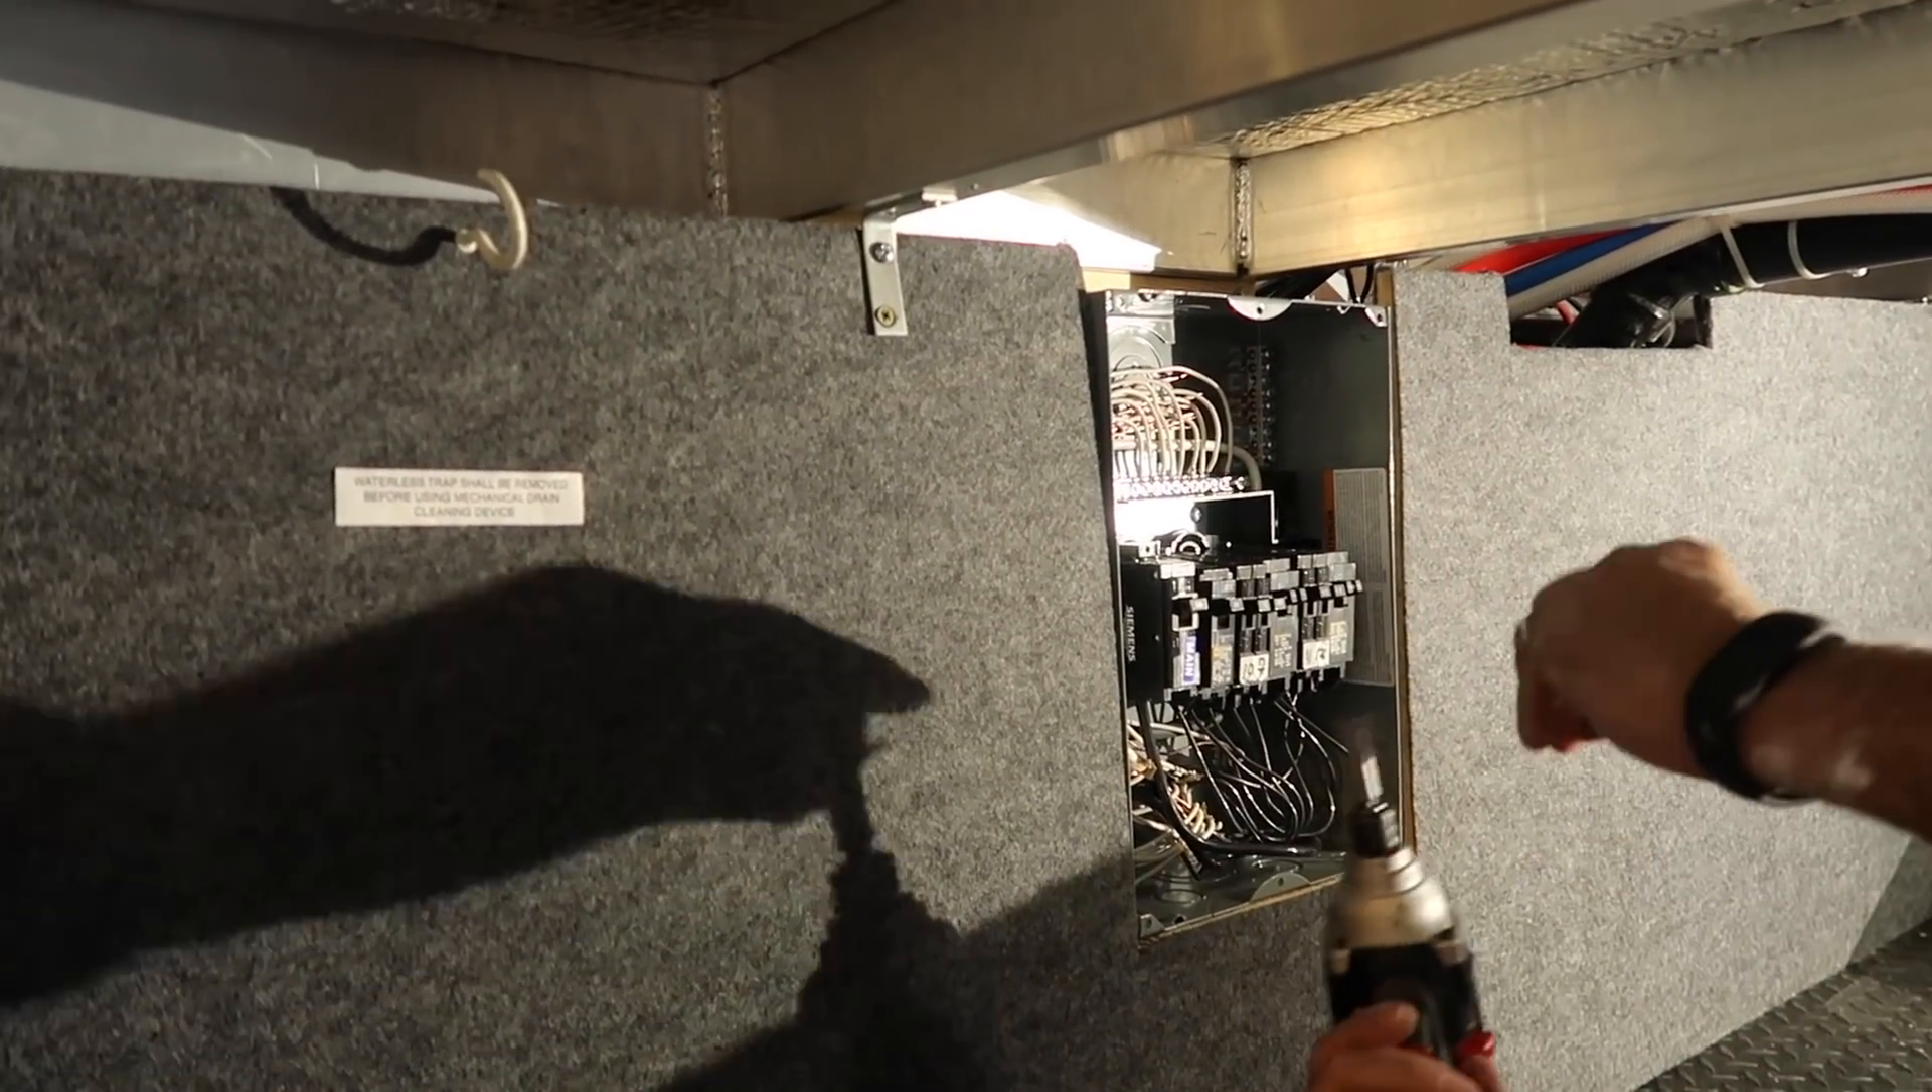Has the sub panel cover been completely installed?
No.